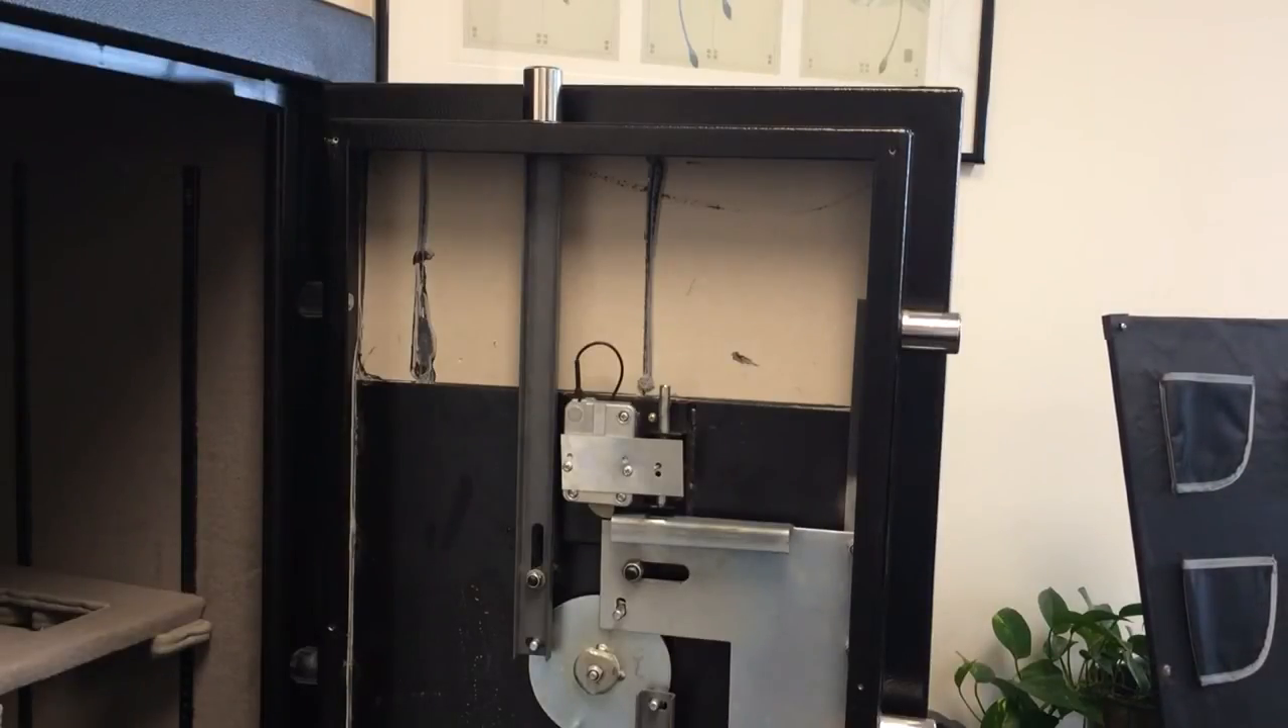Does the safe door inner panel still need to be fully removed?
No.